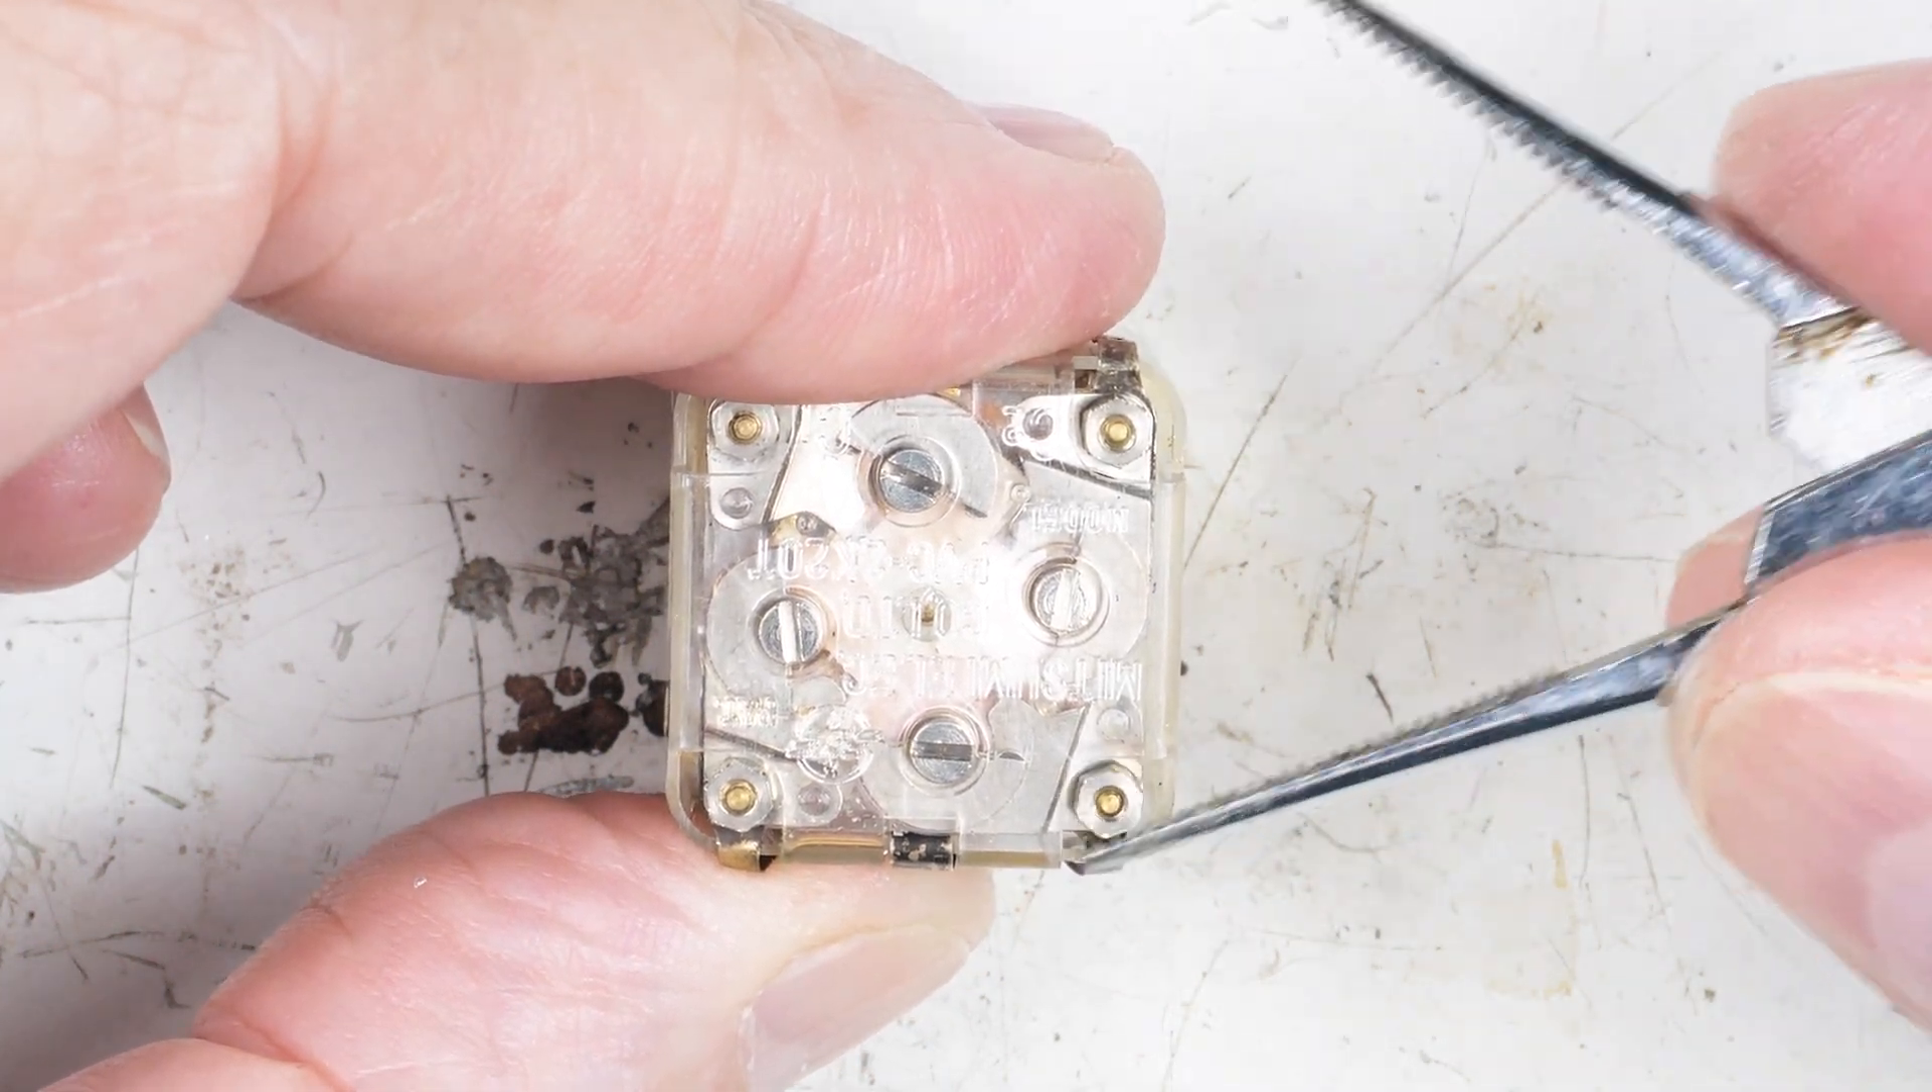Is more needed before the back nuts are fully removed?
Yes.